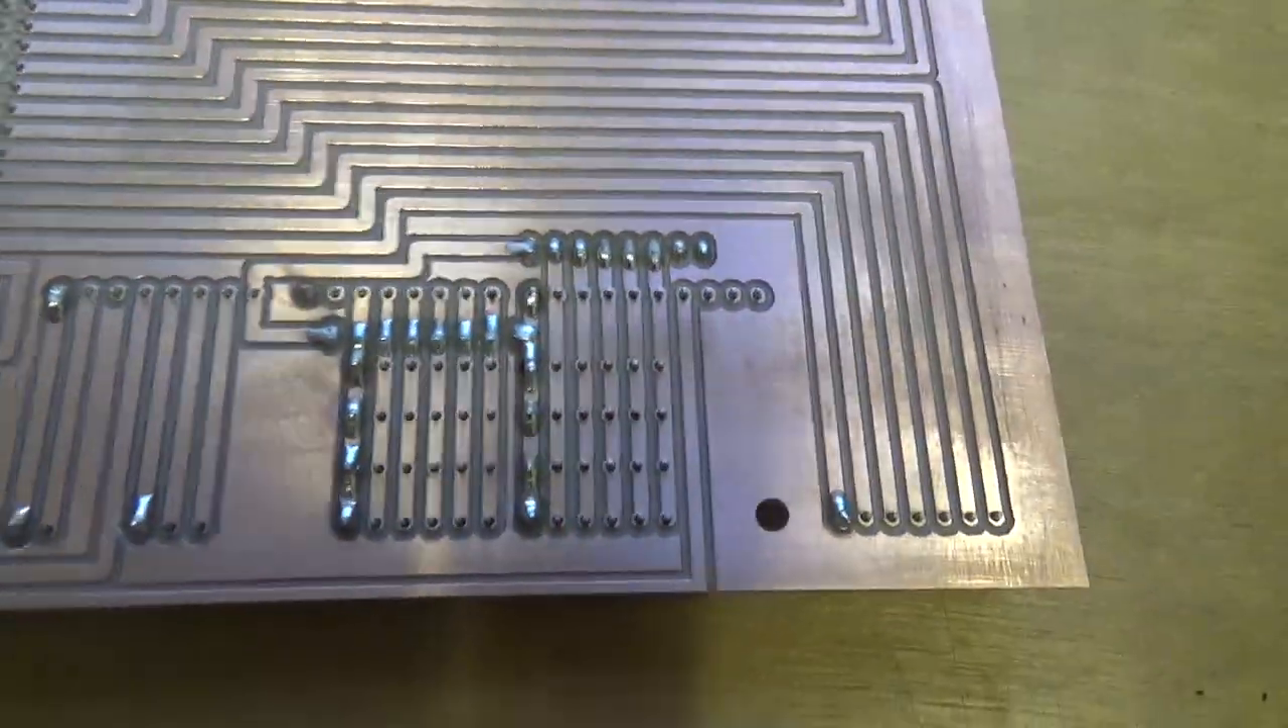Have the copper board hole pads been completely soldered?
No.